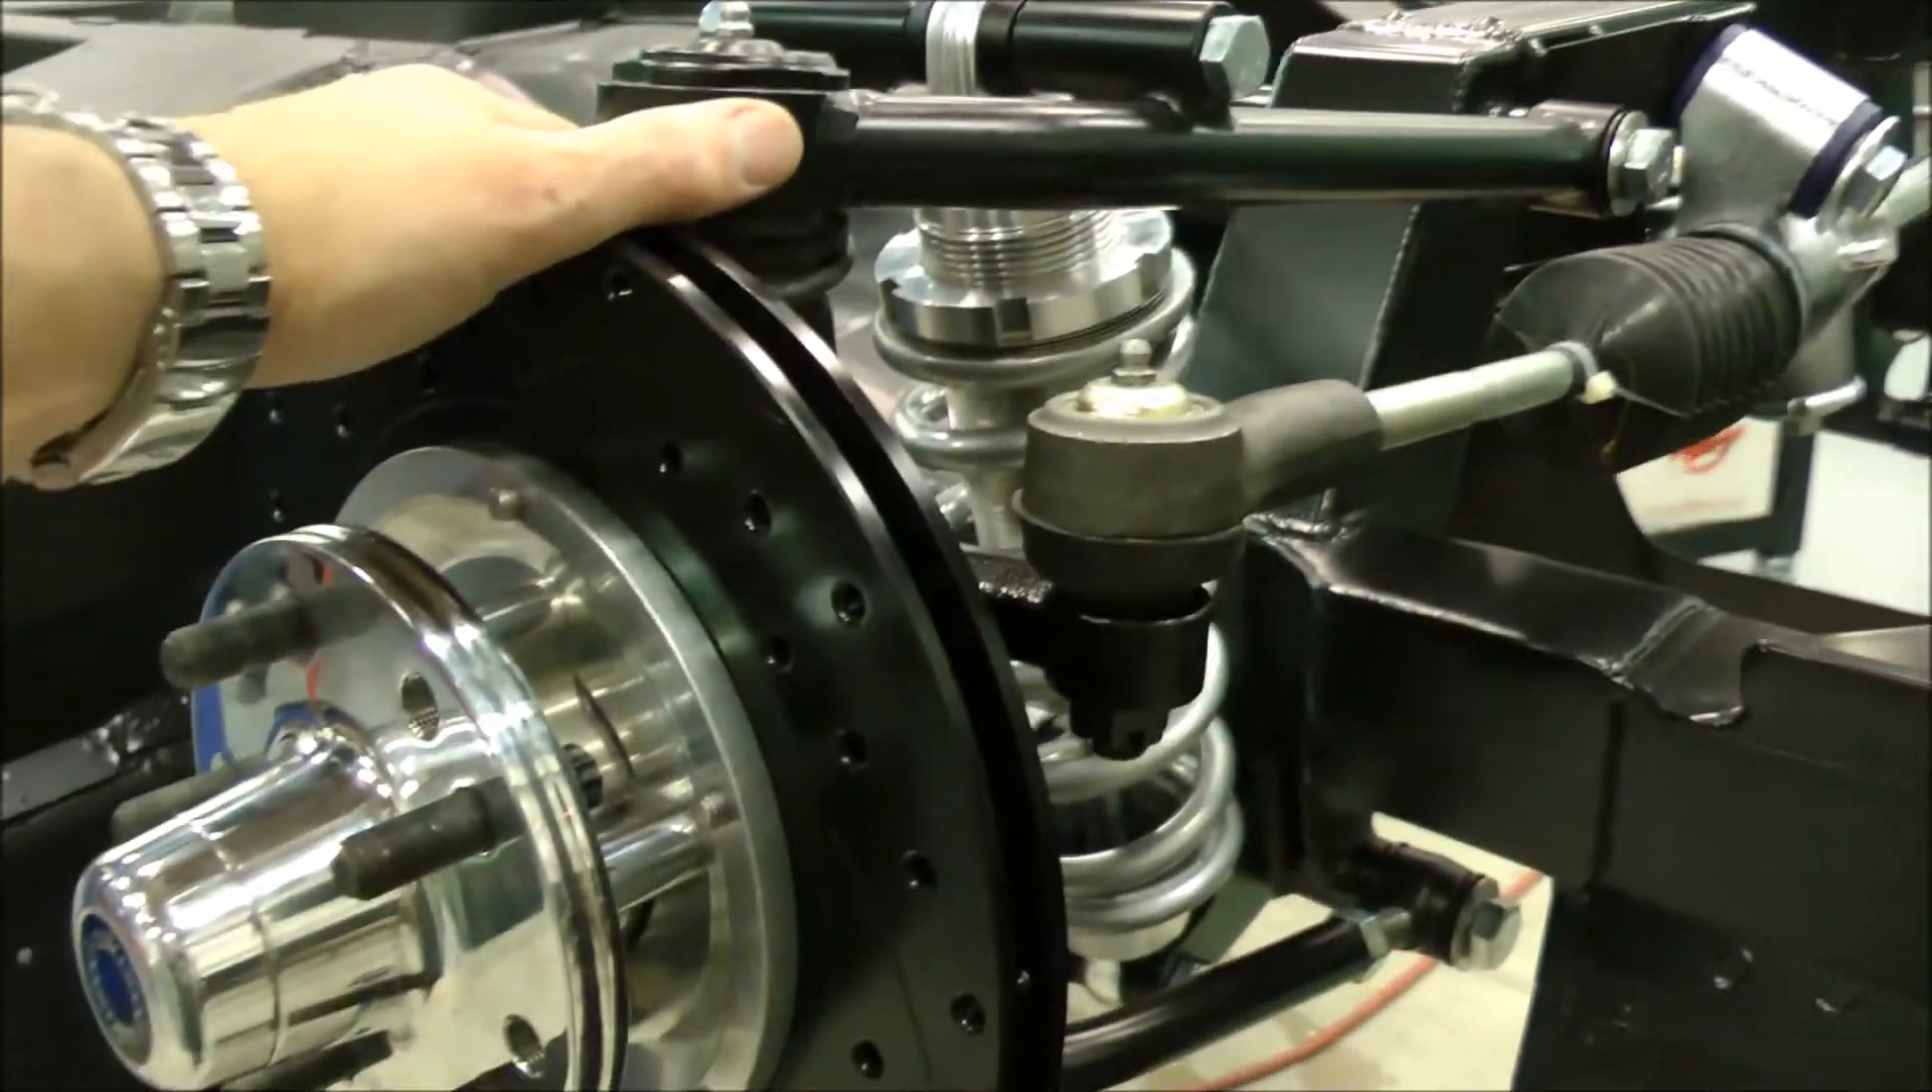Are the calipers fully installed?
No.